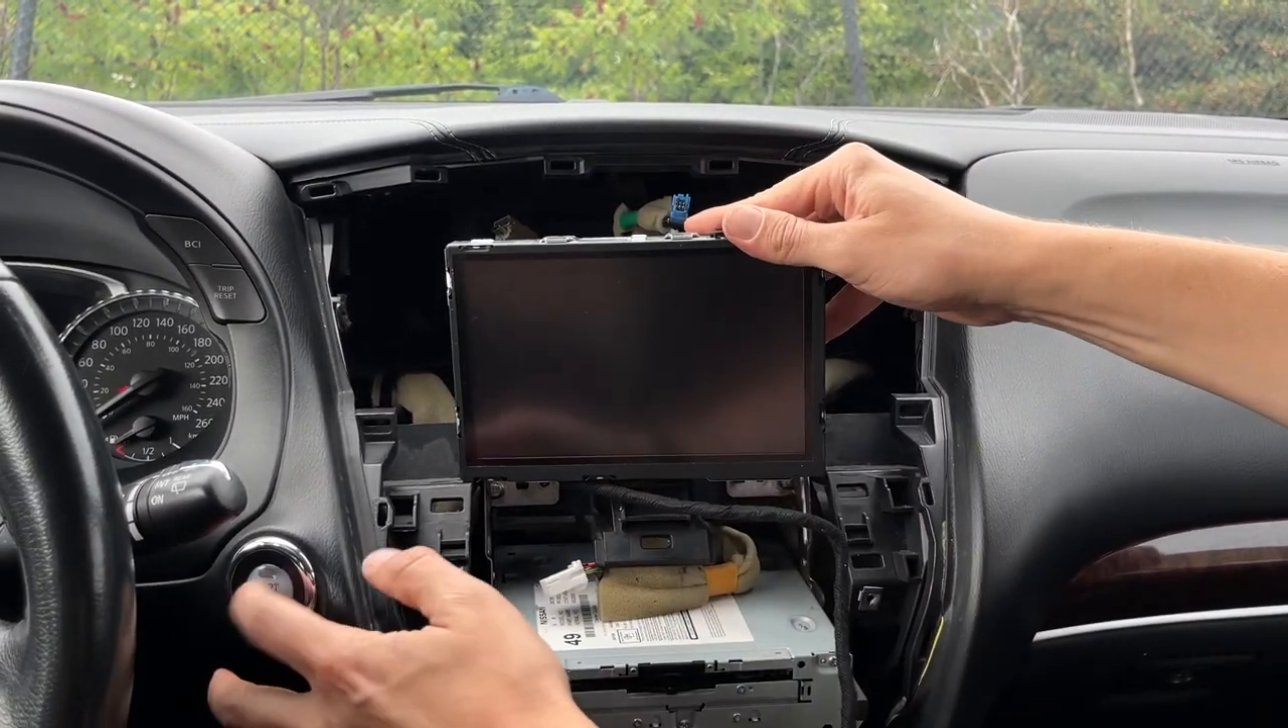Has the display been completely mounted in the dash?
No.